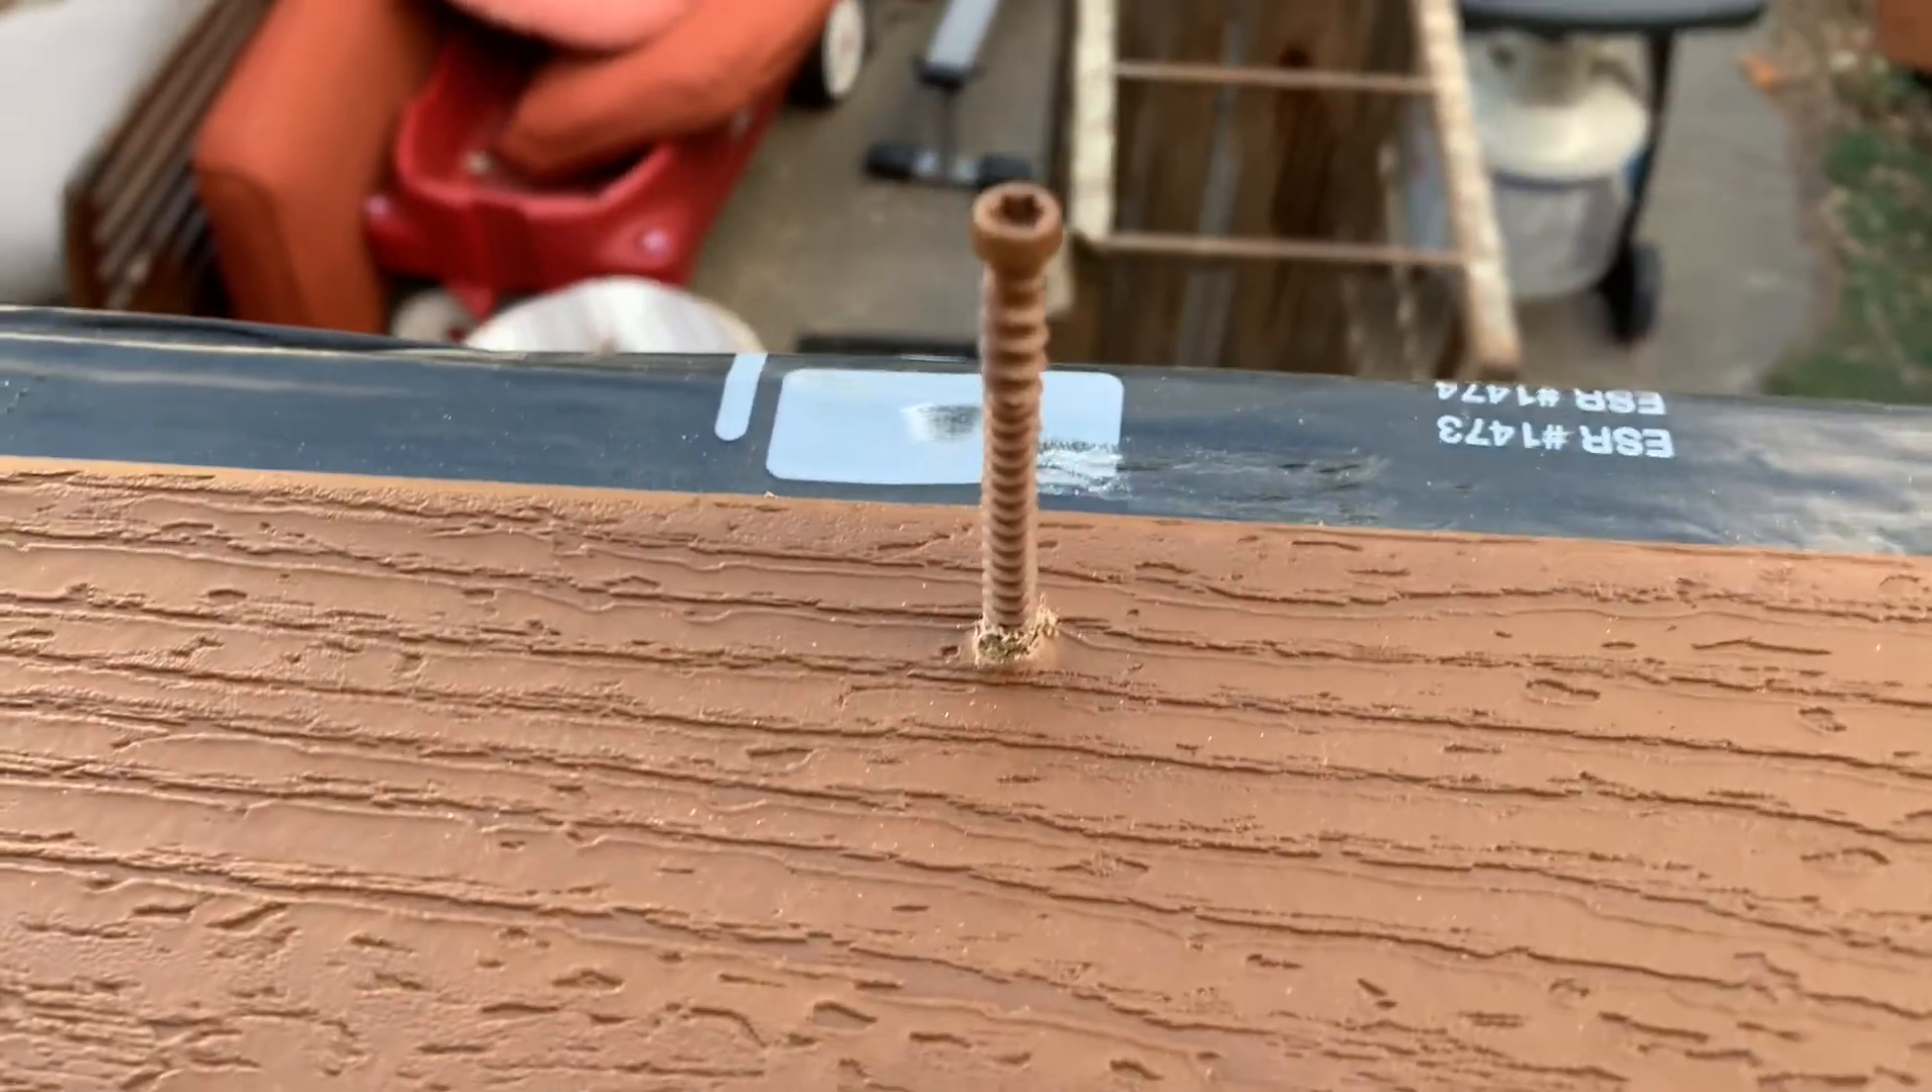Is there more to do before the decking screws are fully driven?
Yes.